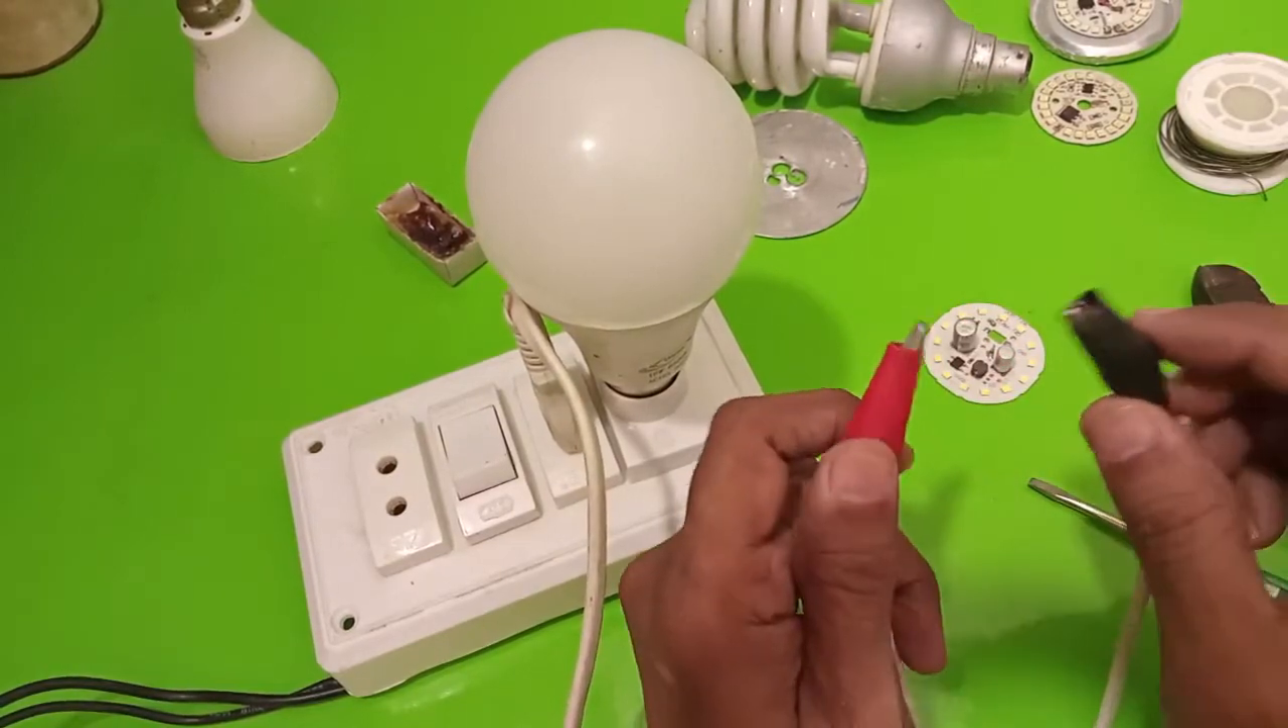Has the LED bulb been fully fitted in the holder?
Yes.